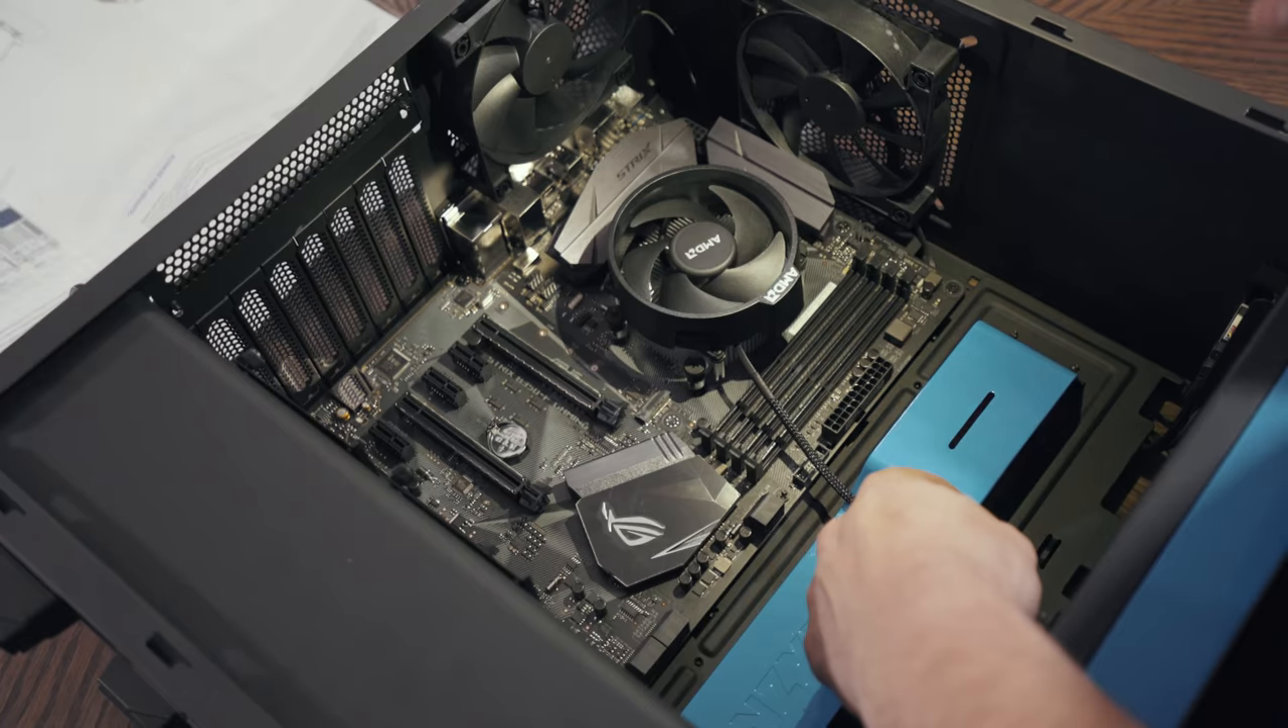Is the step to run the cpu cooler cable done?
No.